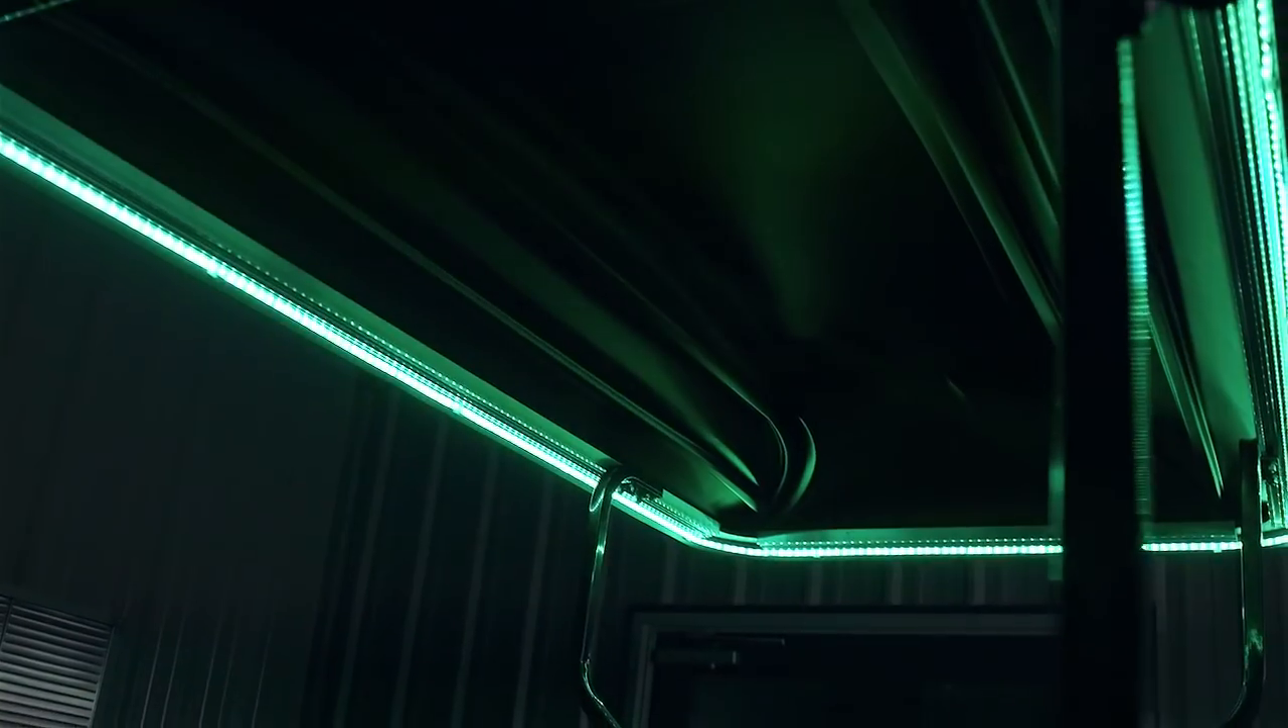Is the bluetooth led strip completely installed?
Yes.